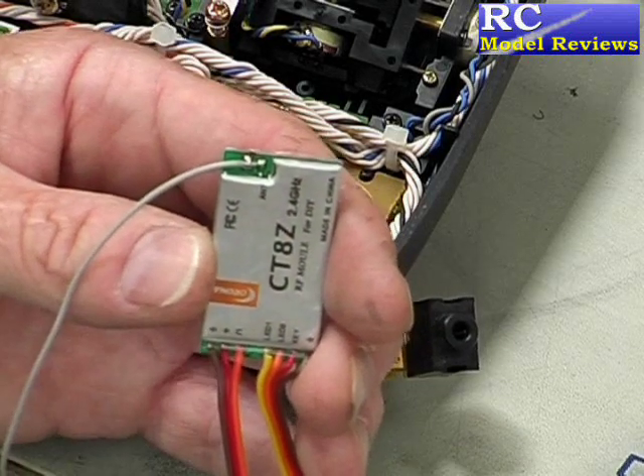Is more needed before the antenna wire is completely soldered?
No.